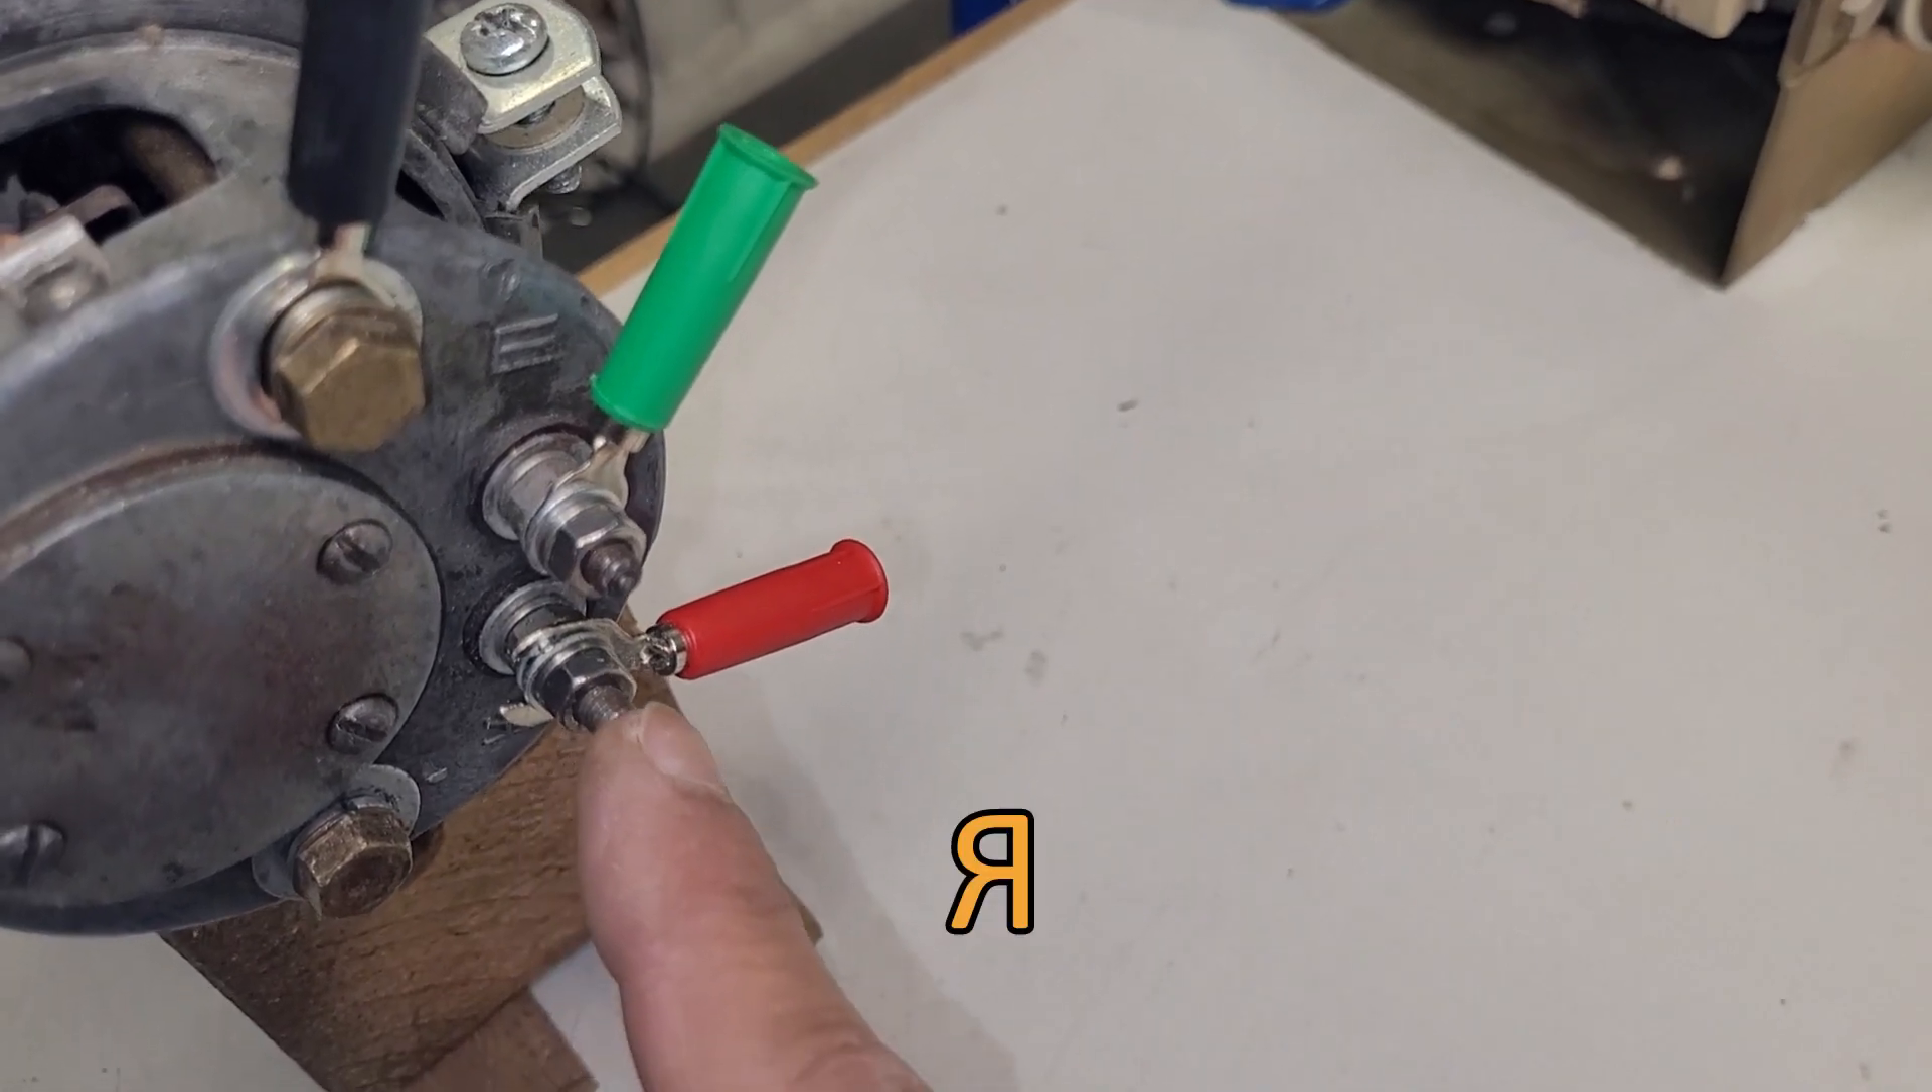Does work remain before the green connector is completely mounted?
No.